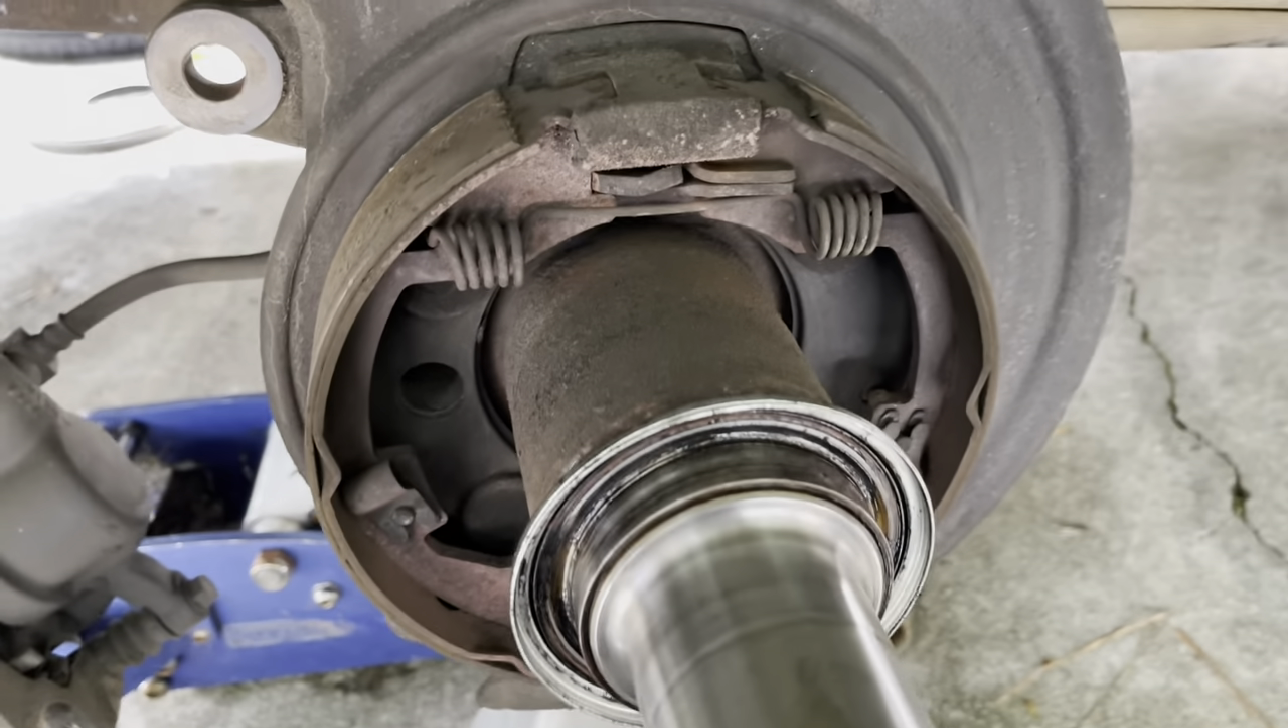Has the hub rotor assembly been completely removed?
Yes.